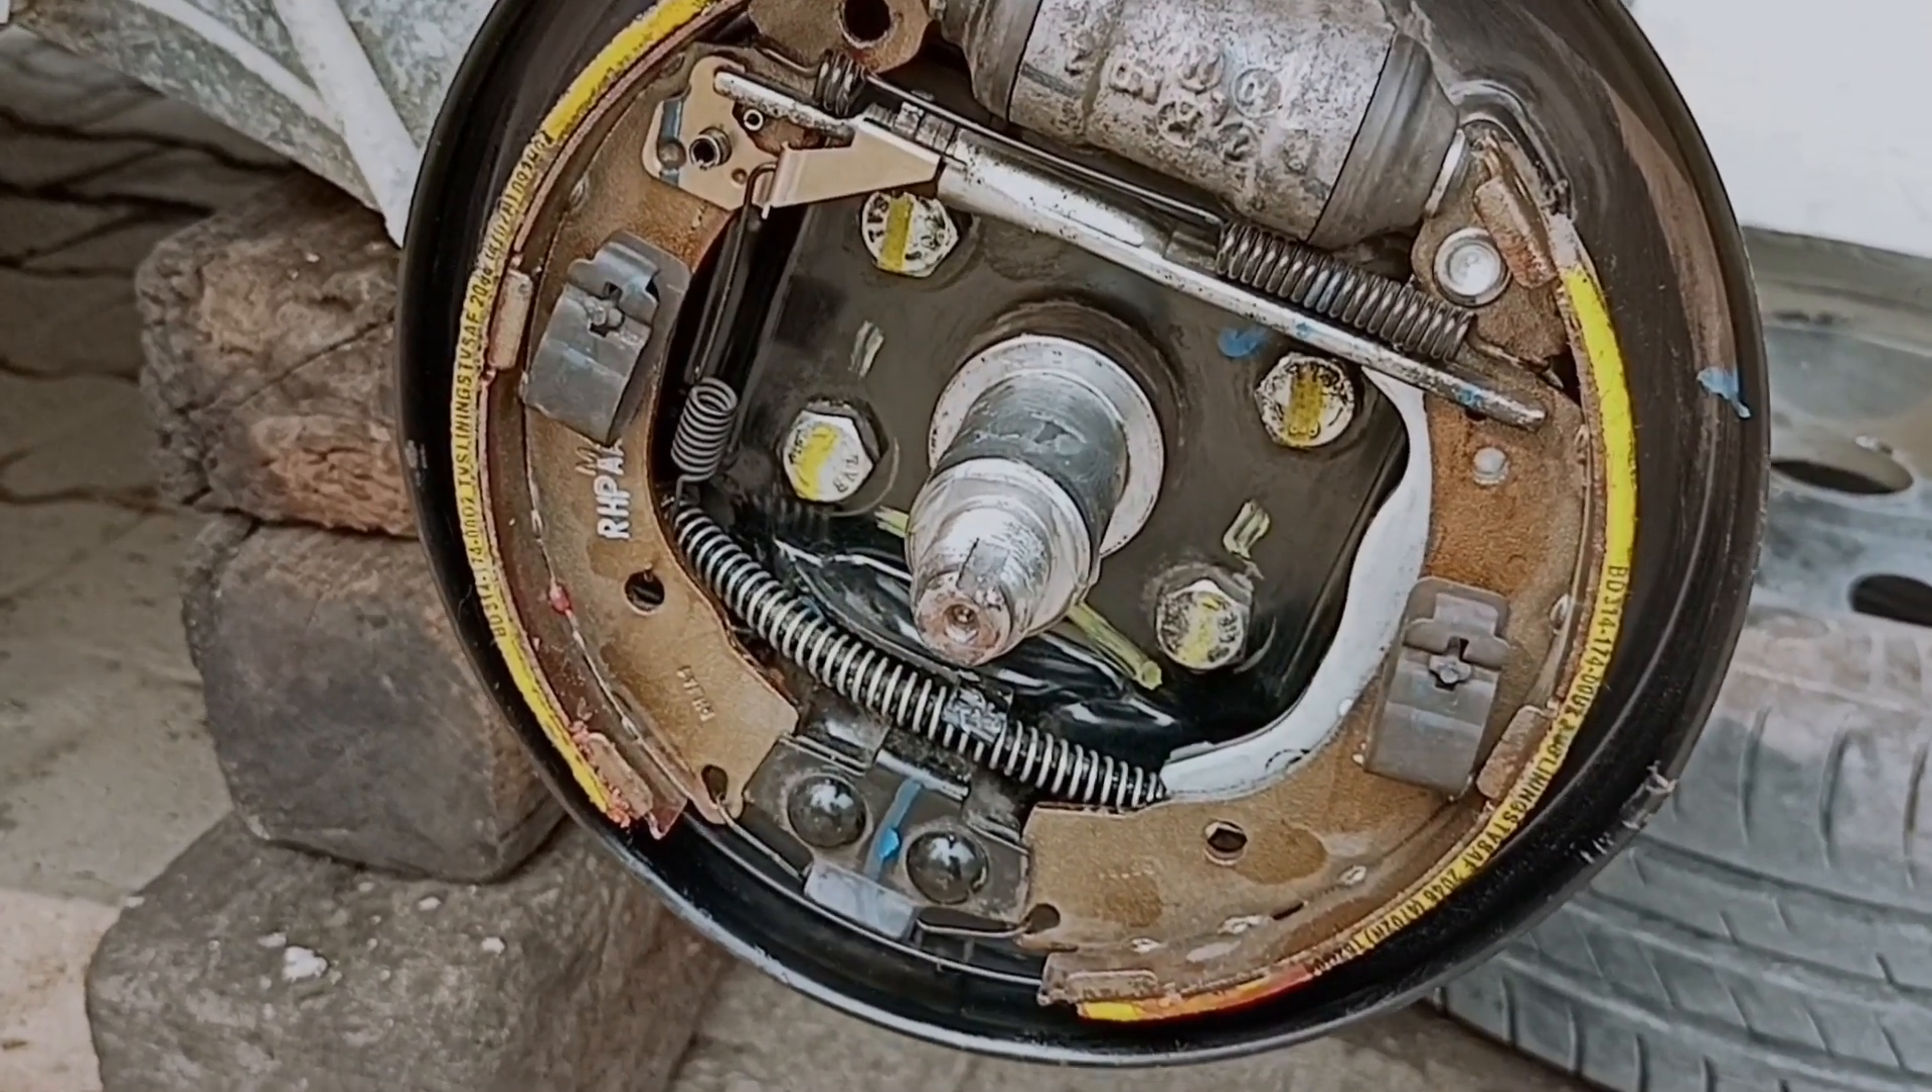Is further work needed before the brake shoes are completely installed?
No.